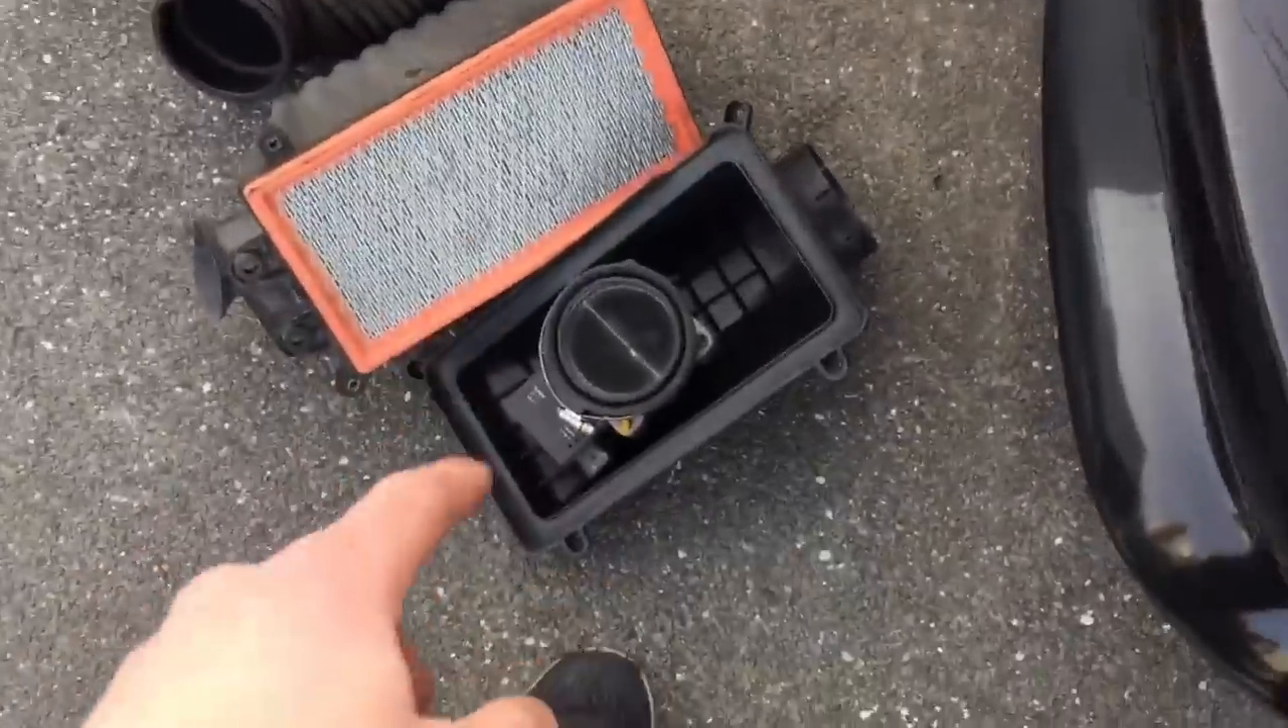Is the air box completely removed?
Yes.